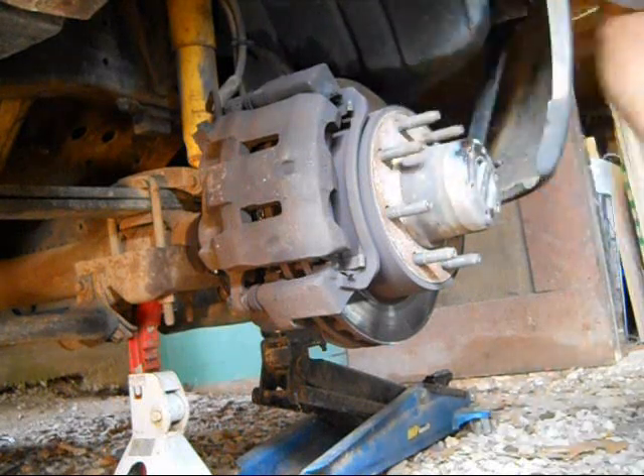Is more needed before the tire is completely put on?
Yes.